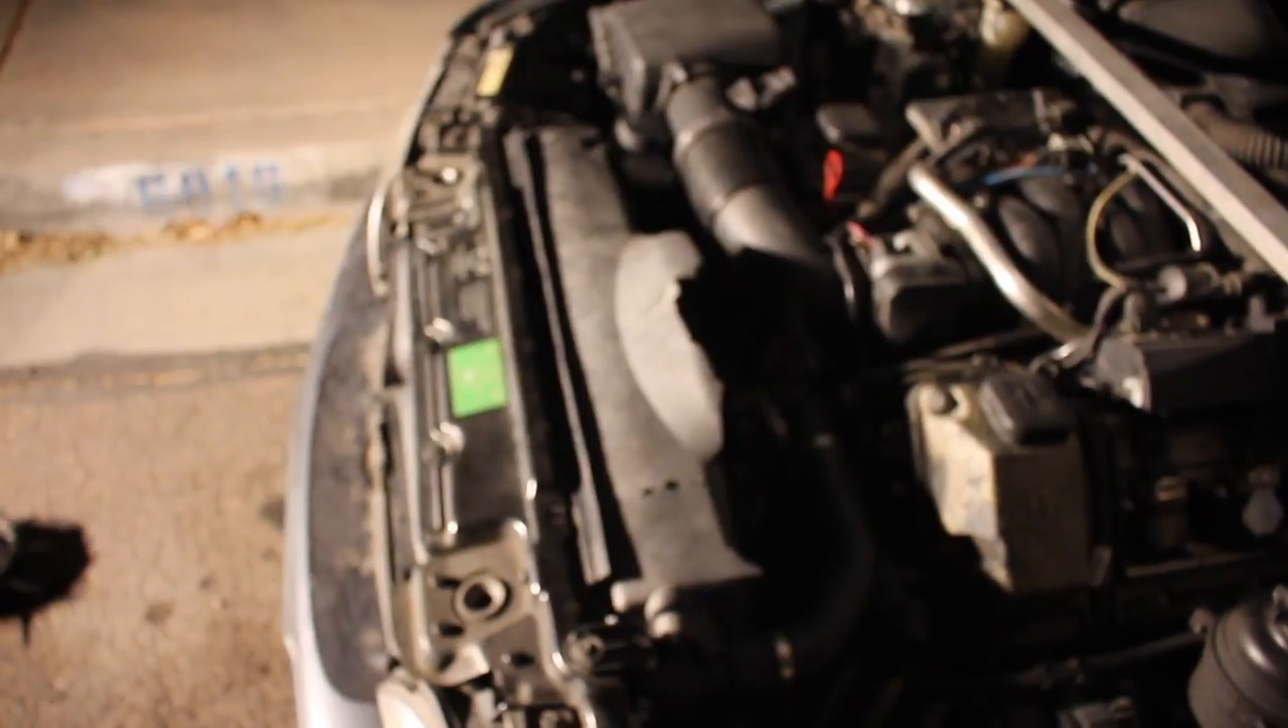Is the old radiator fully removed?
No.